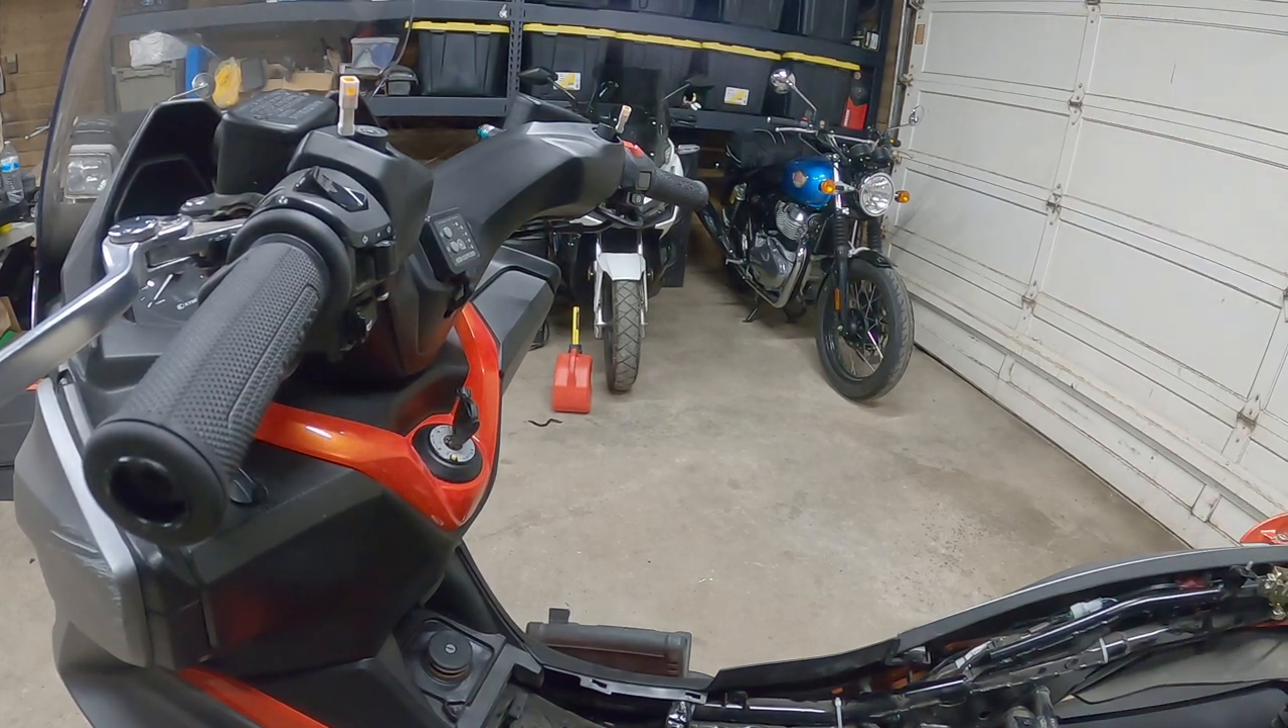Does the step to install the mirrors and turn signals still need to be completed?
Yes.